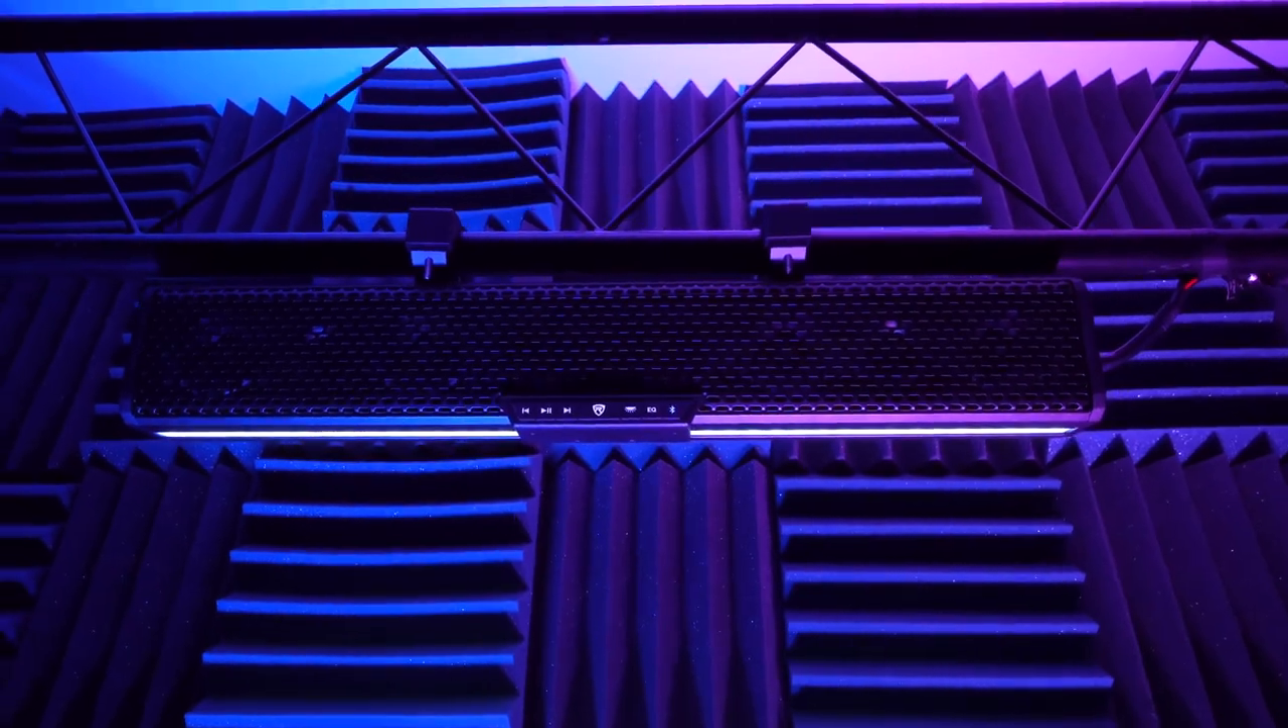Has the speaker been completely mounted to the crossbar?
Yes.